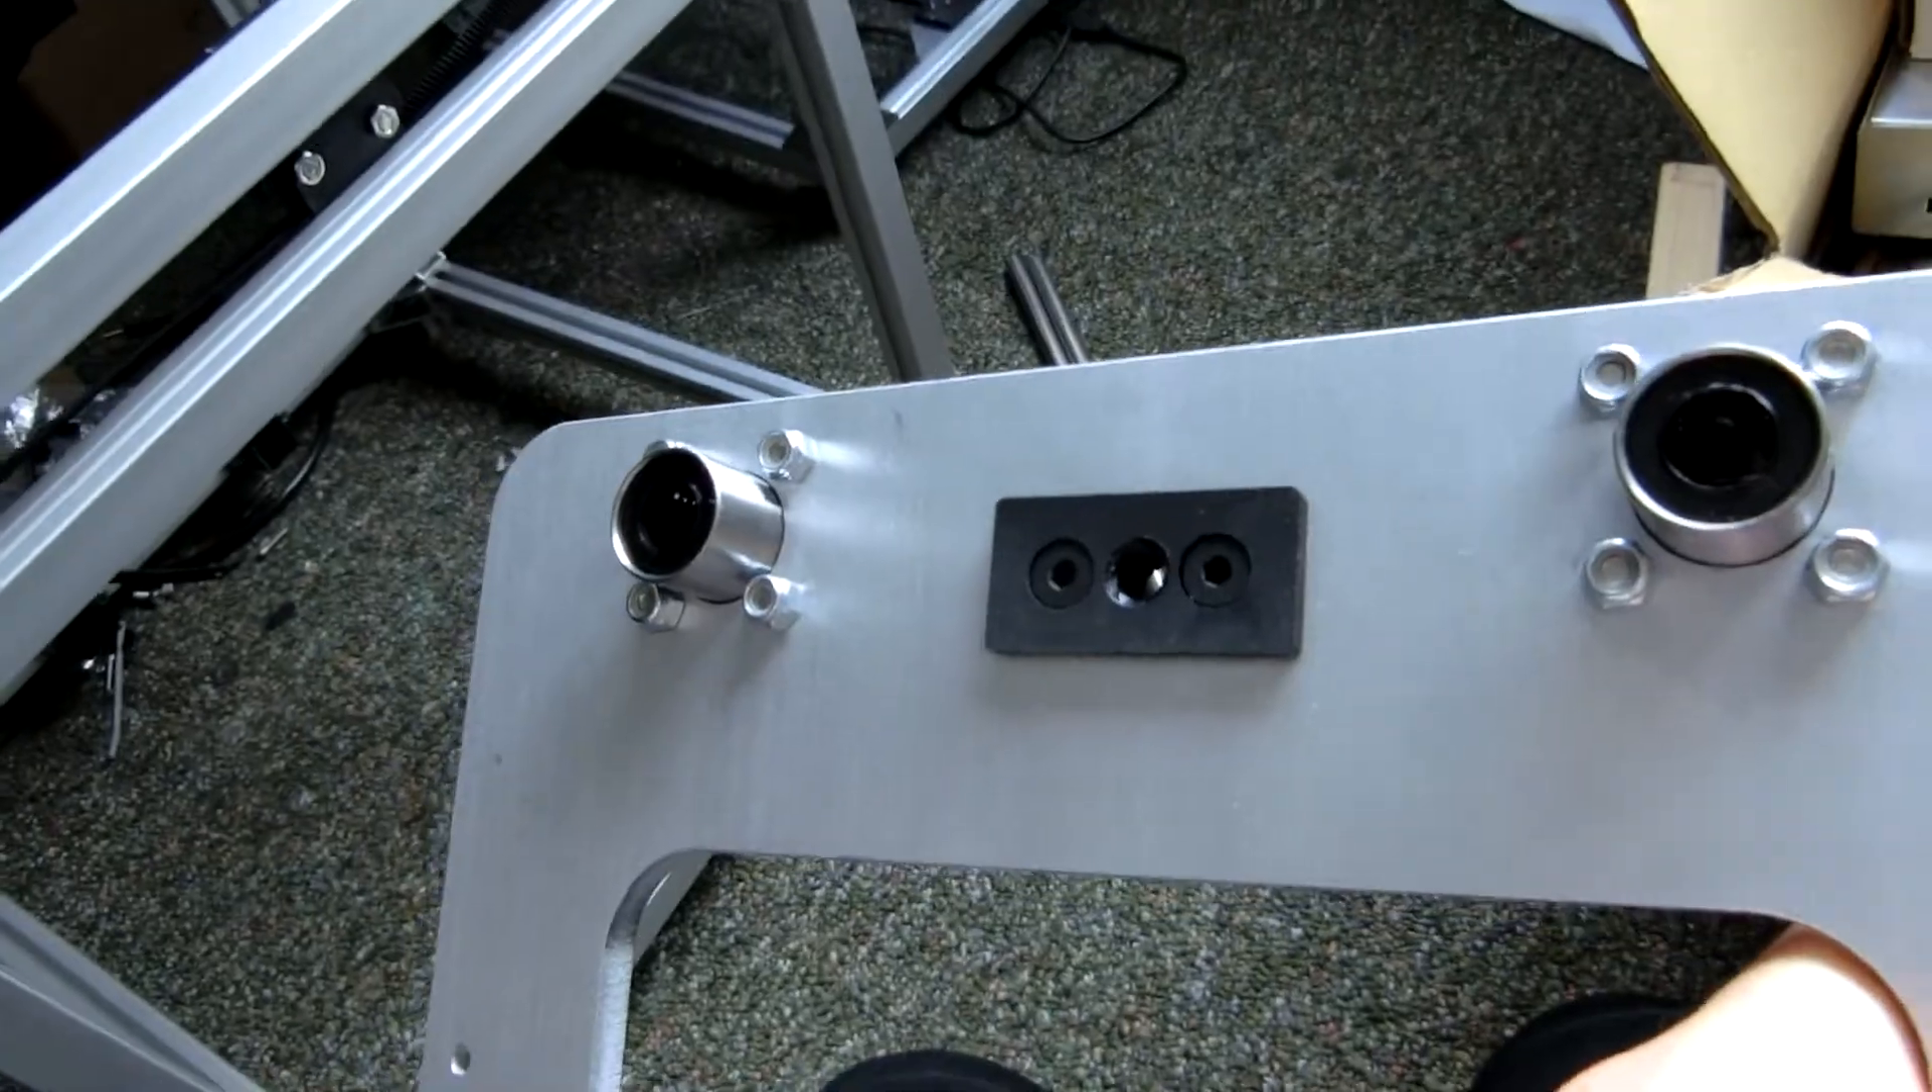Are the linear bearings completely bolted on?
Yes.